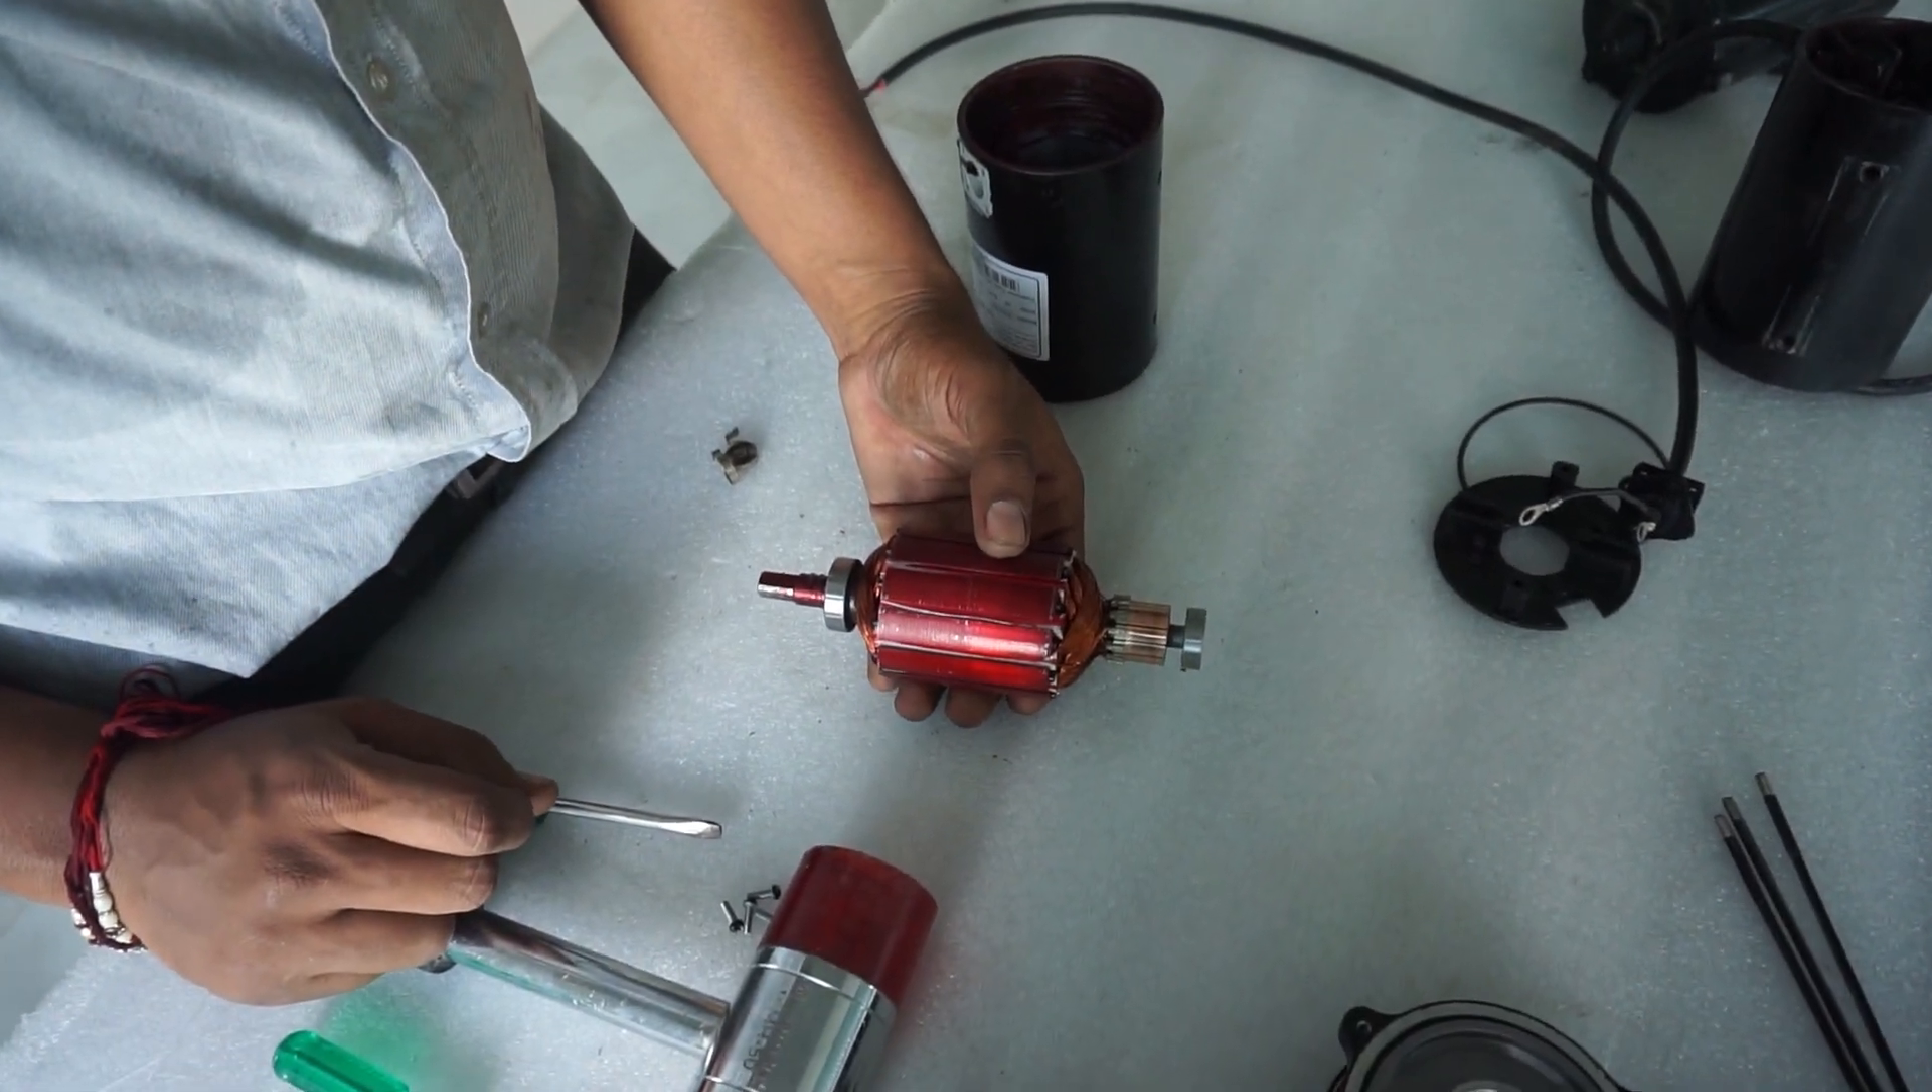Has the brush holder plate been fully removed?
Yes.